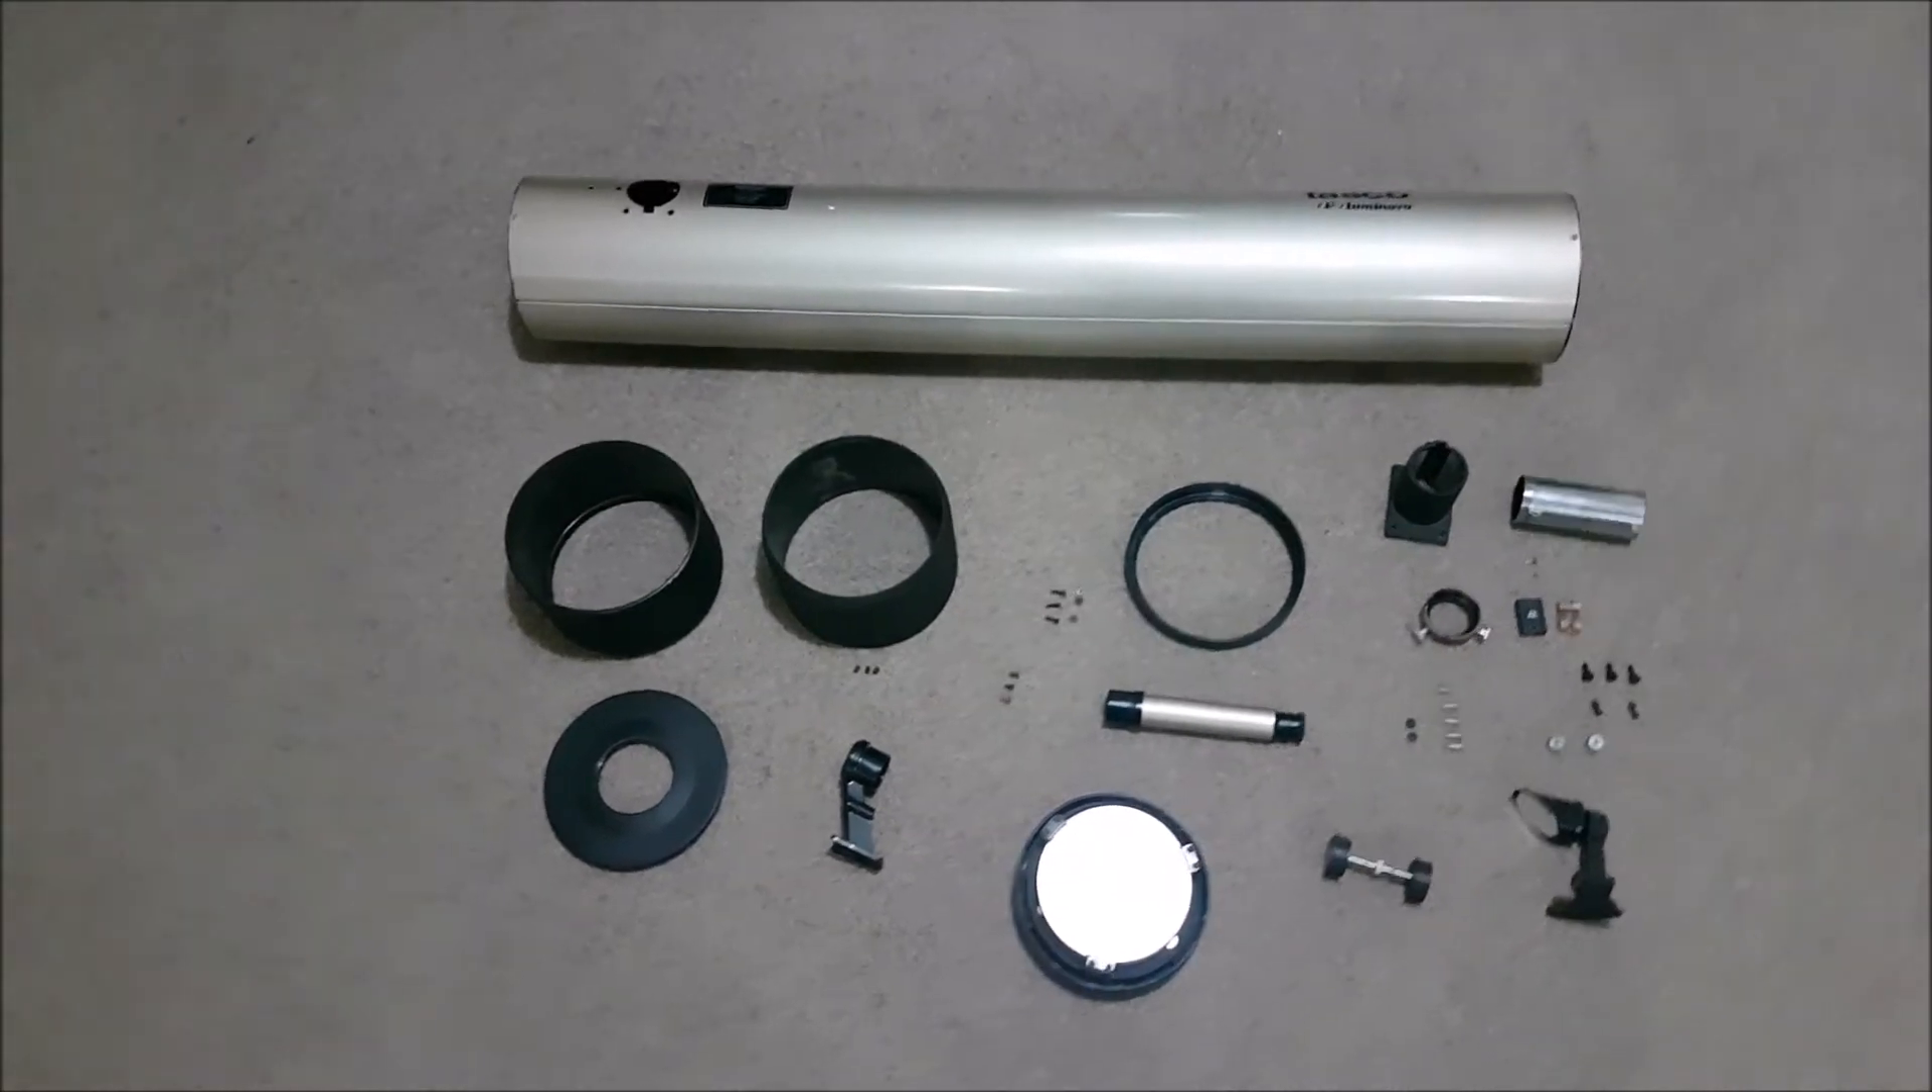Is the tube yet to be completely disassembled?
No.